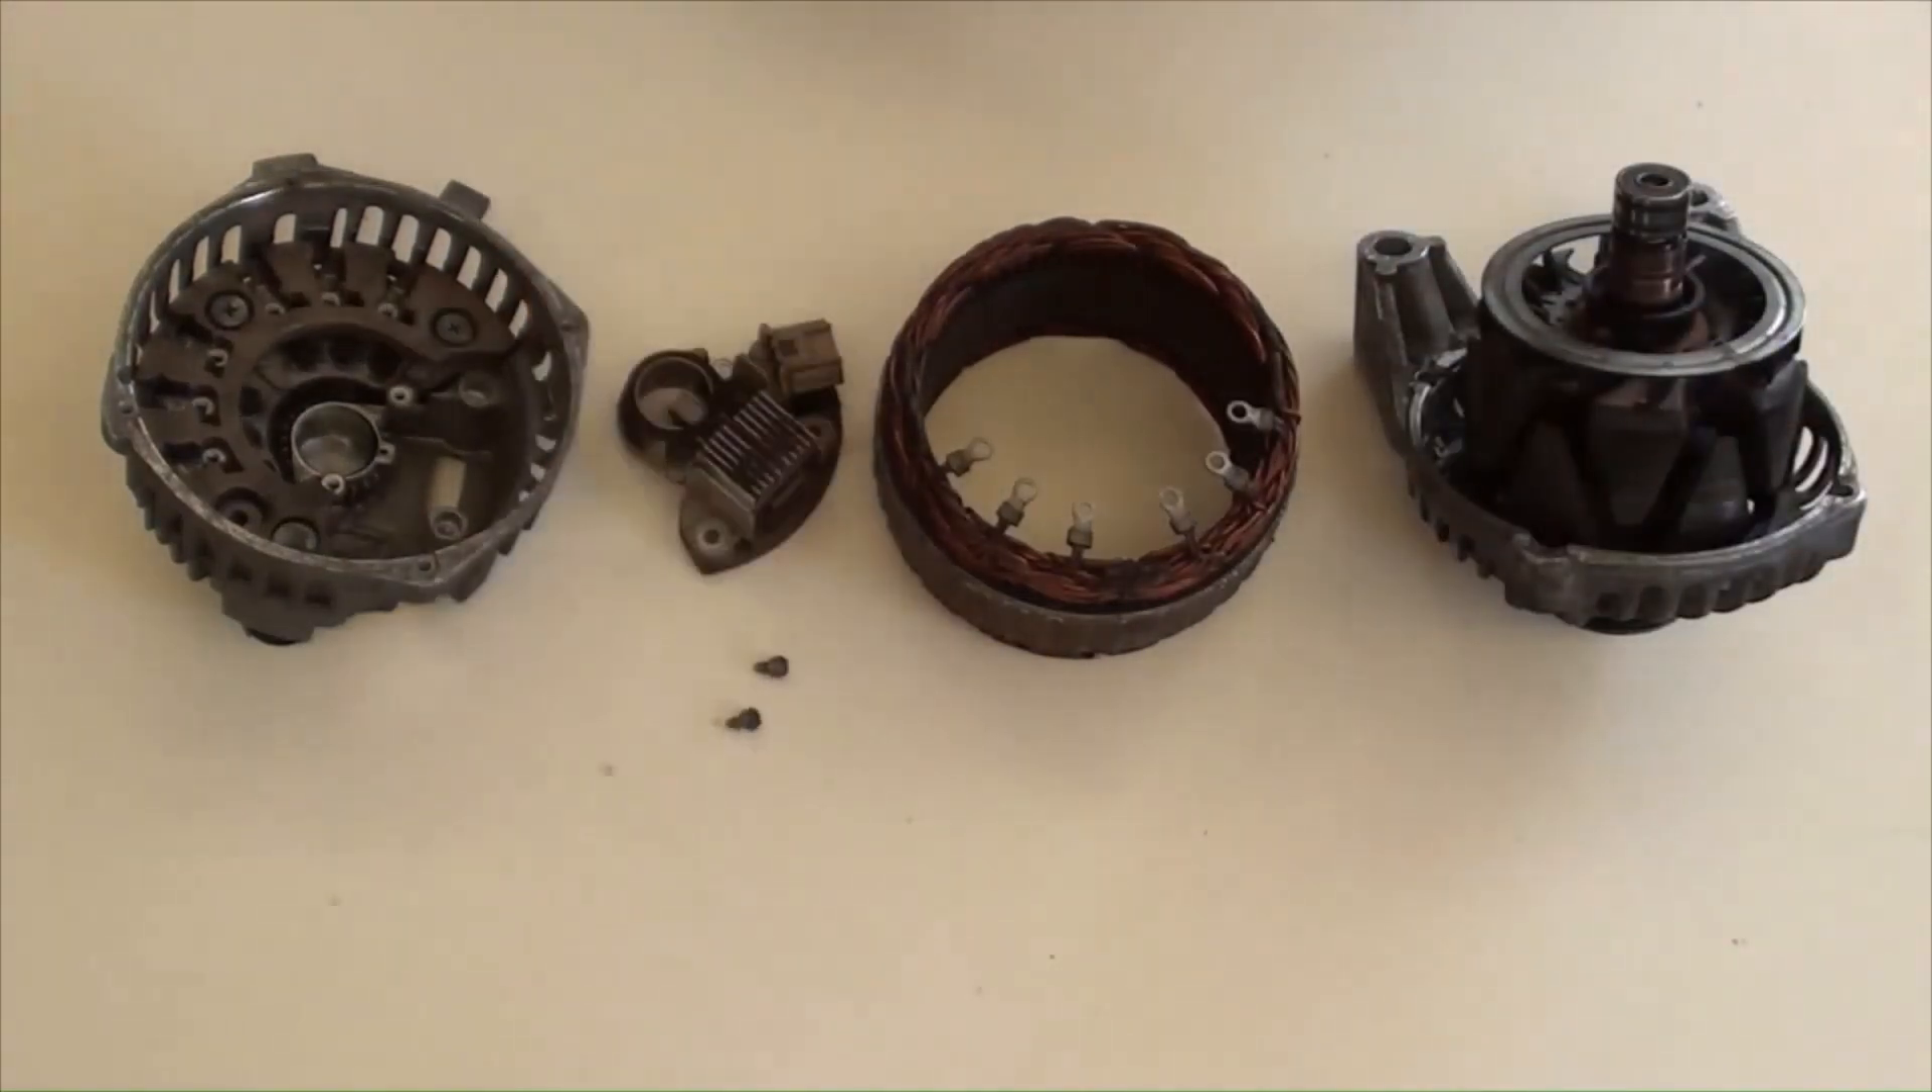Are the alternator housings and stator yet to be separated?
No.